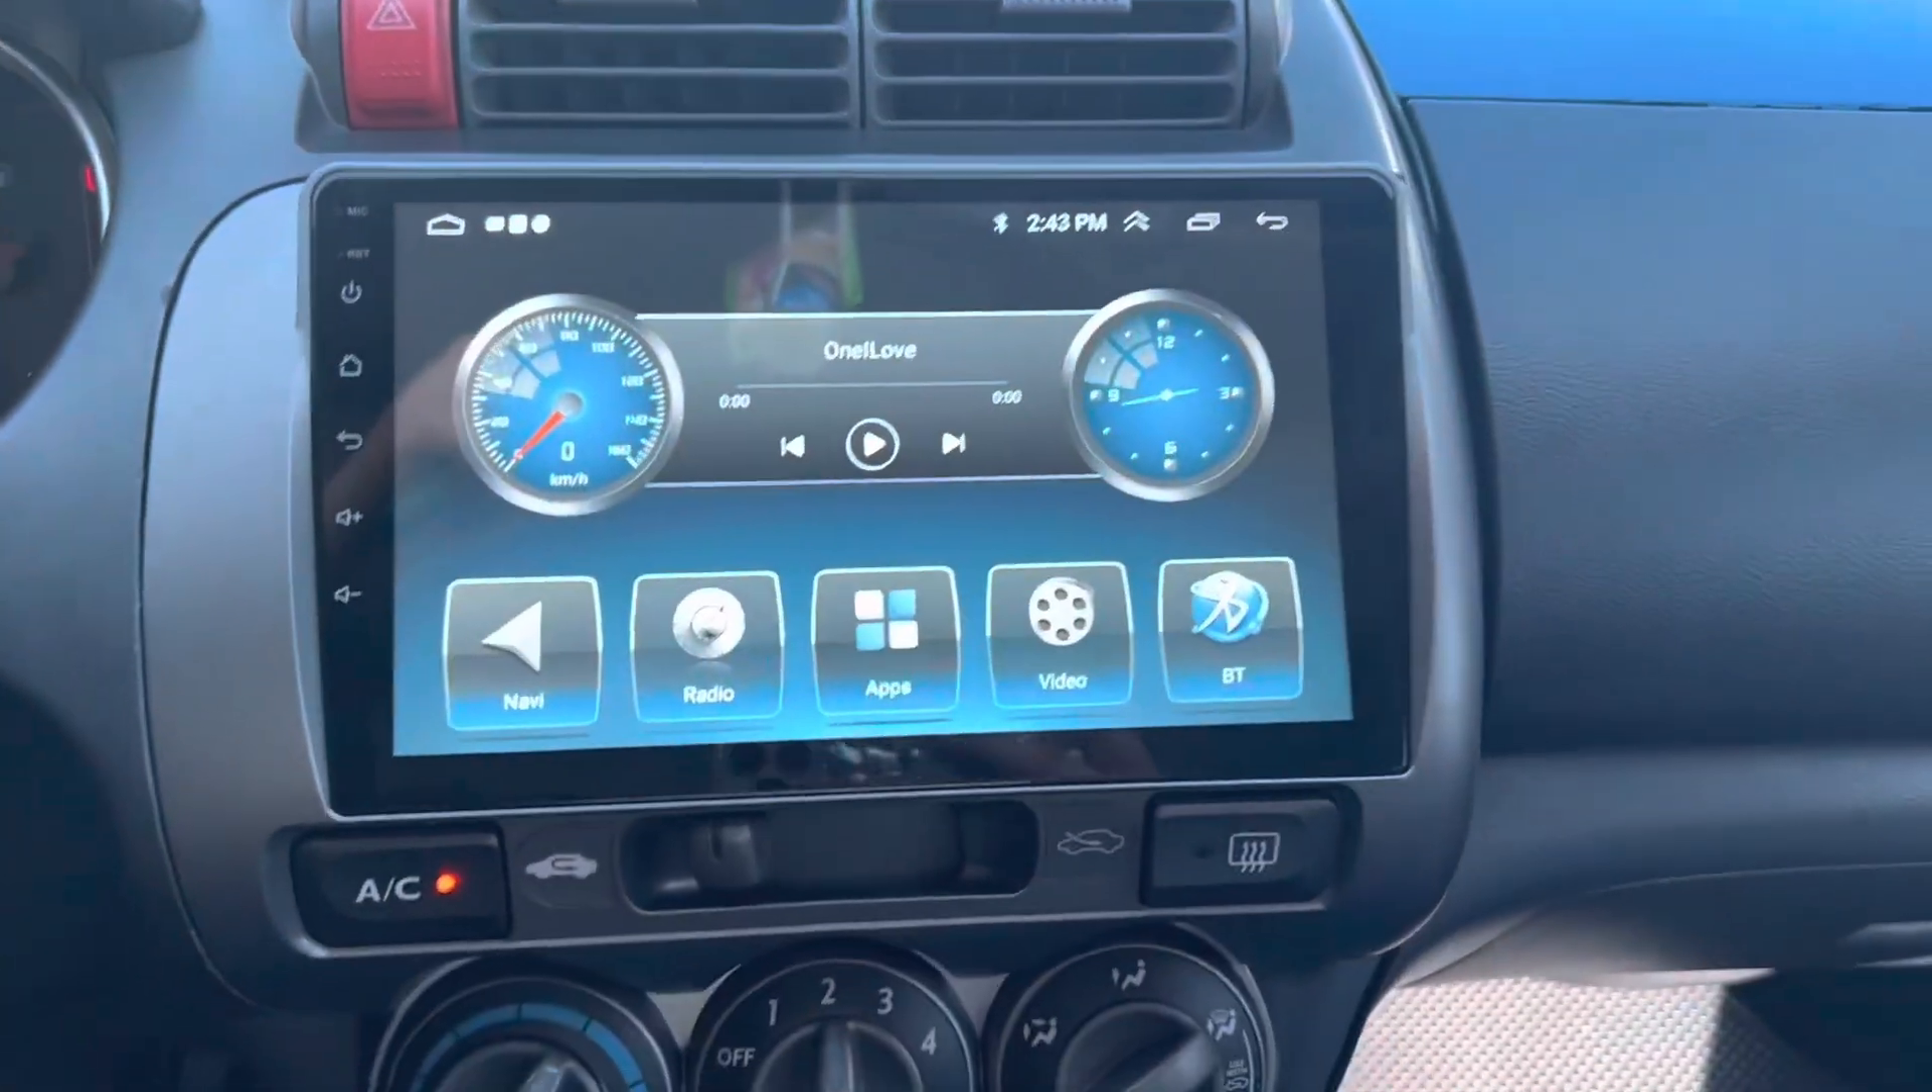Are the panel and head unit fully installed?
Yes.